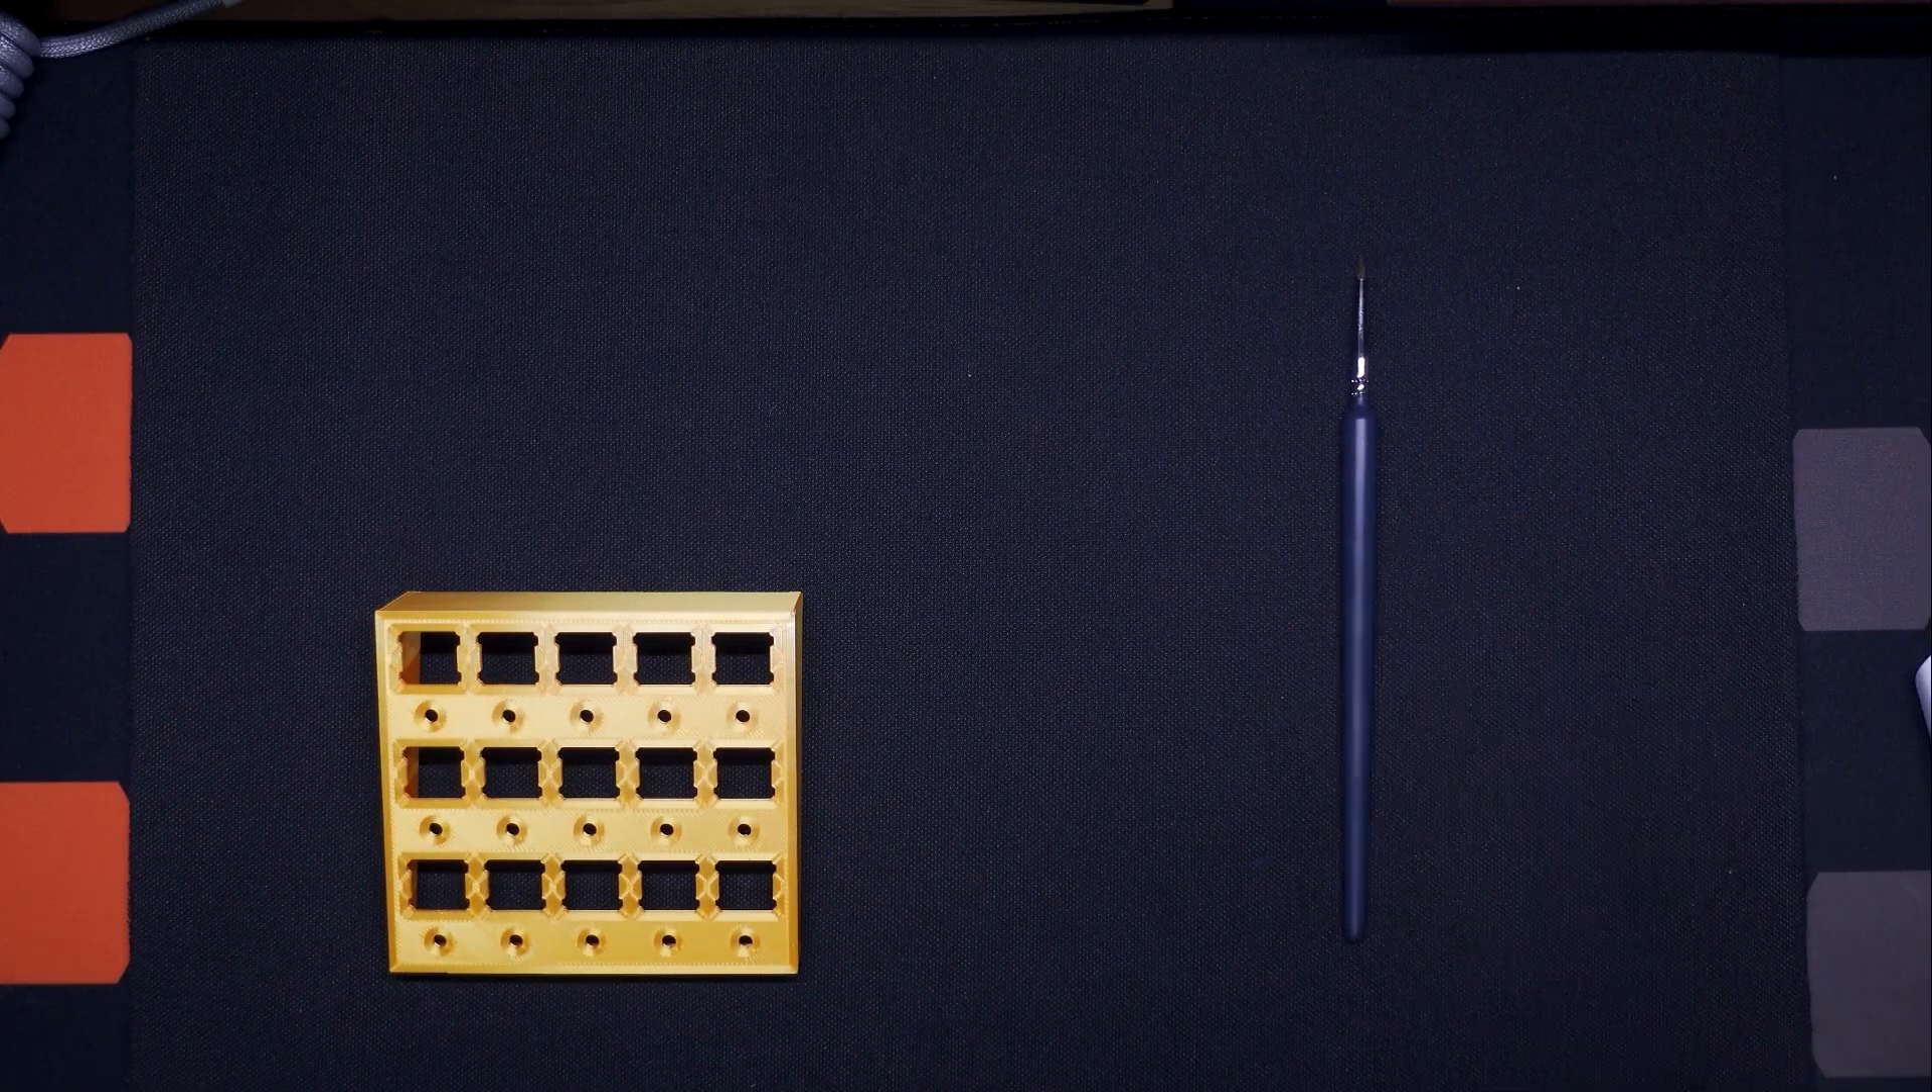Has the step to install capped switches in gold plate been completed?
No.